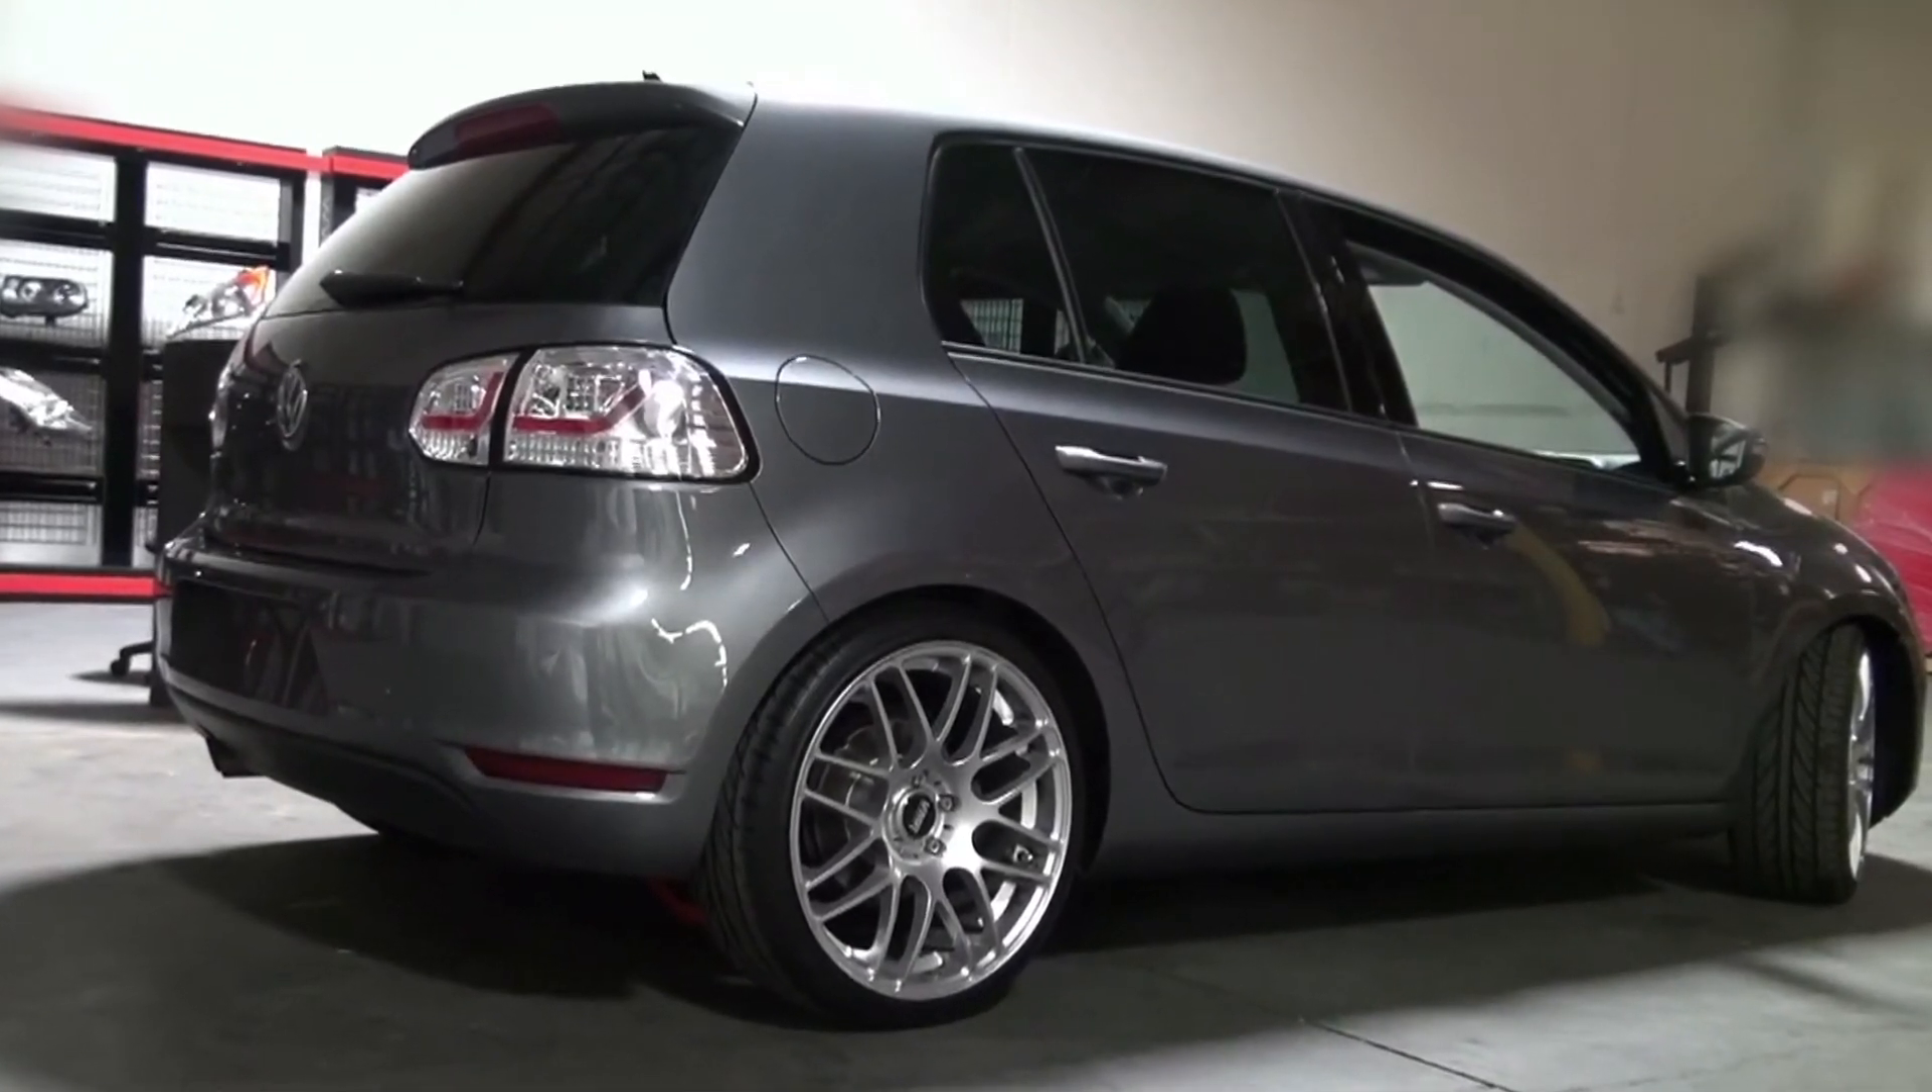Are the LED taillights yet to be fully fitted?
No.